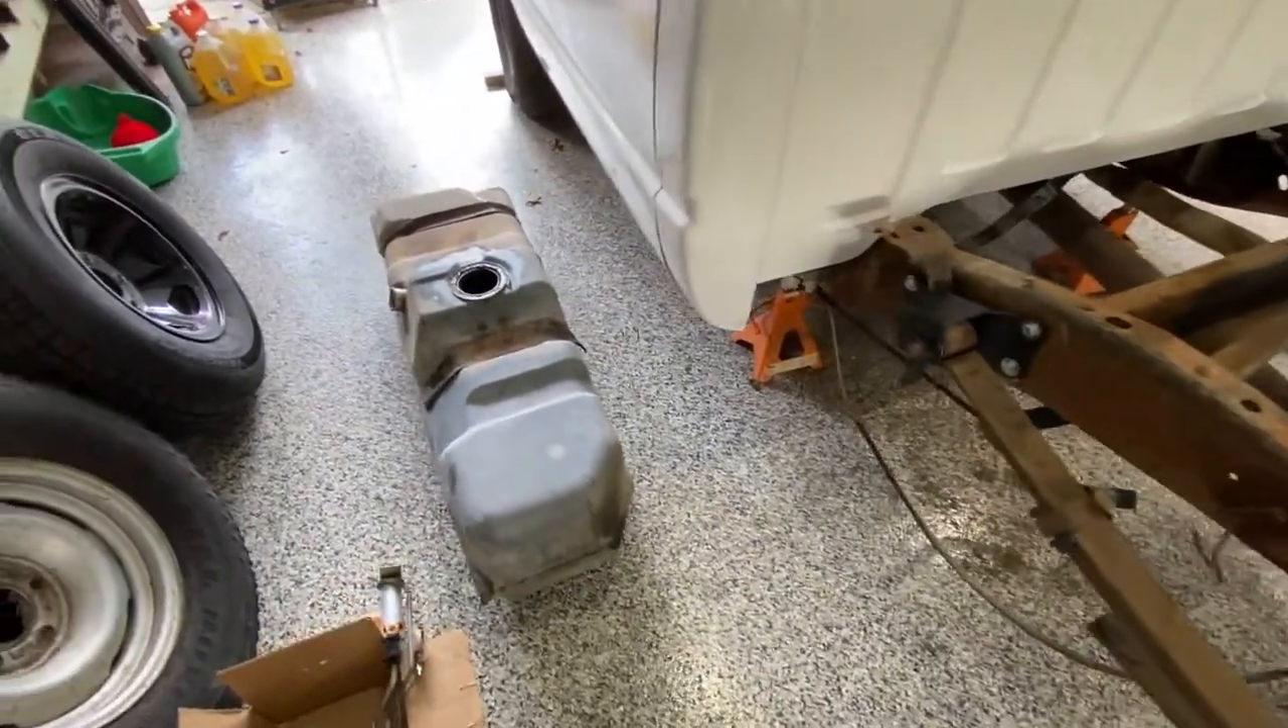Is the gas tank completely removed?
Yes.